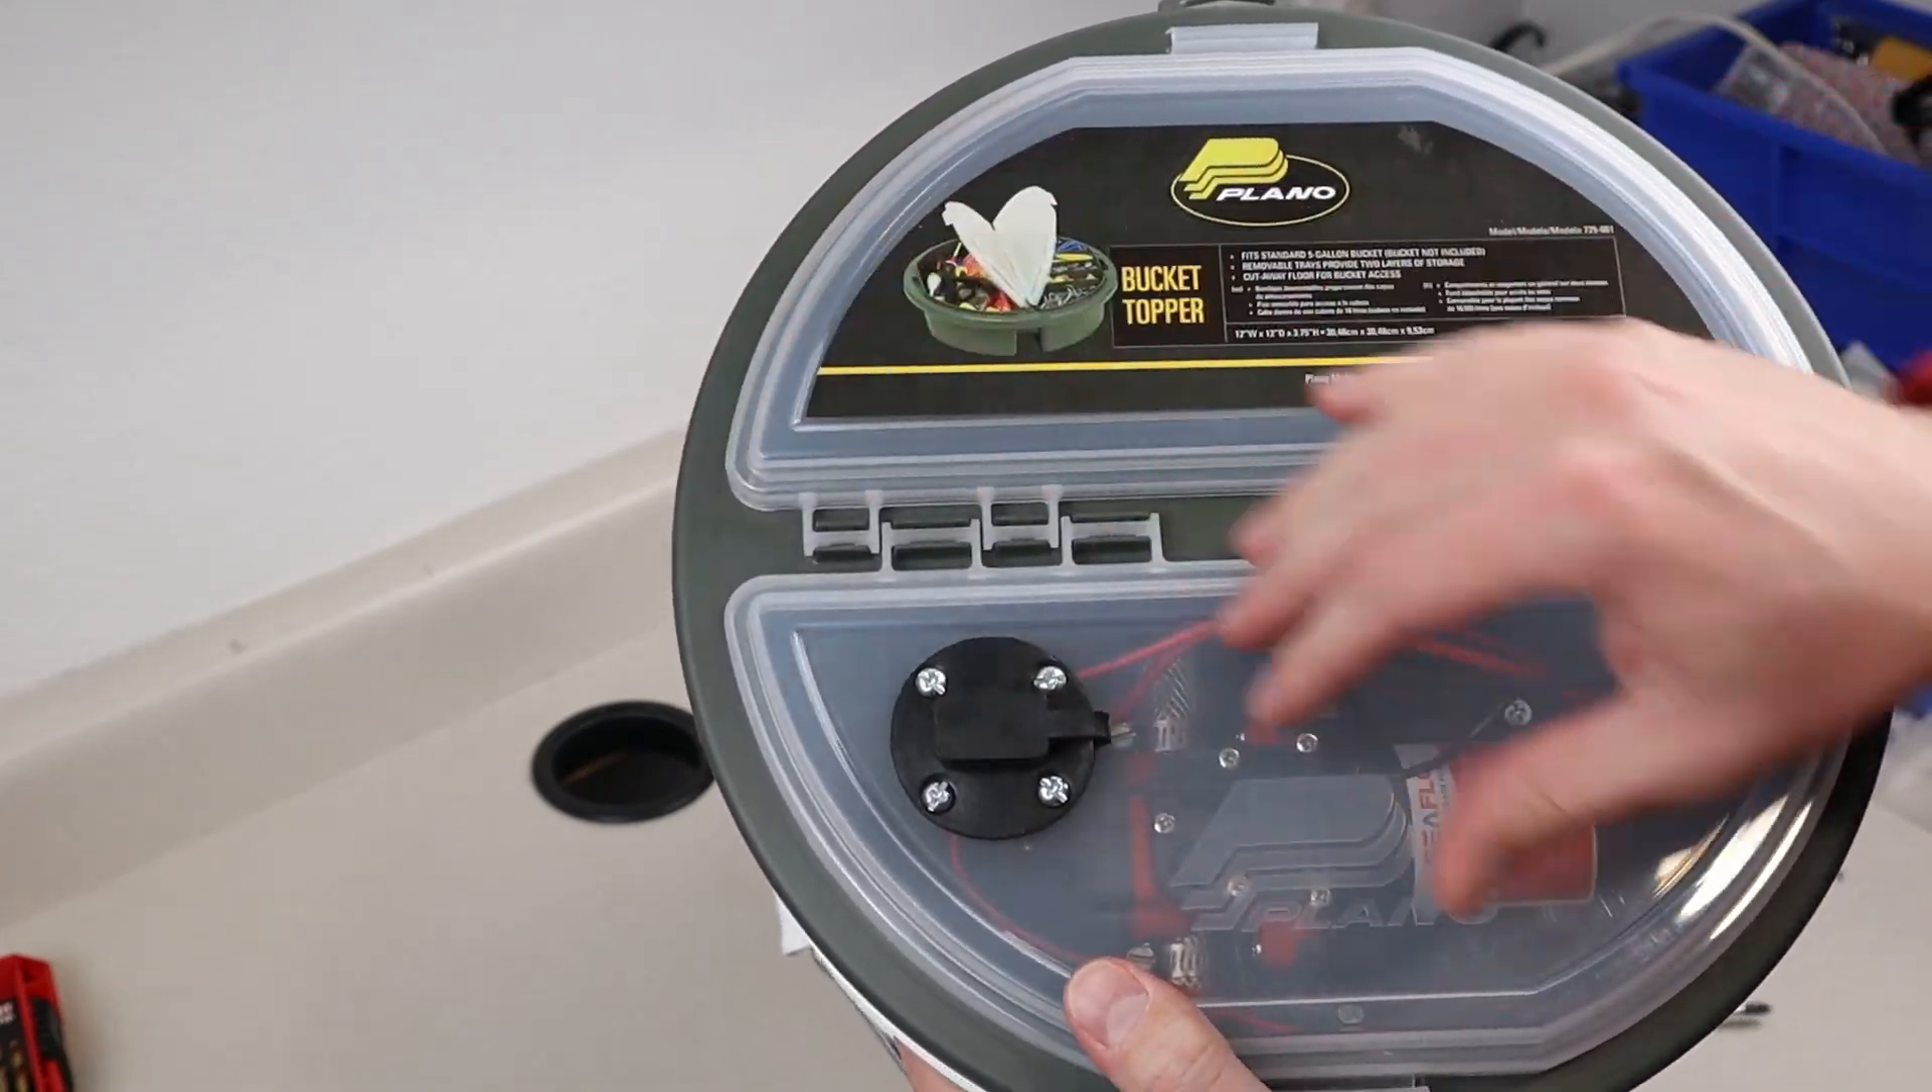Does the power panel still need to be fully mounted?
No.